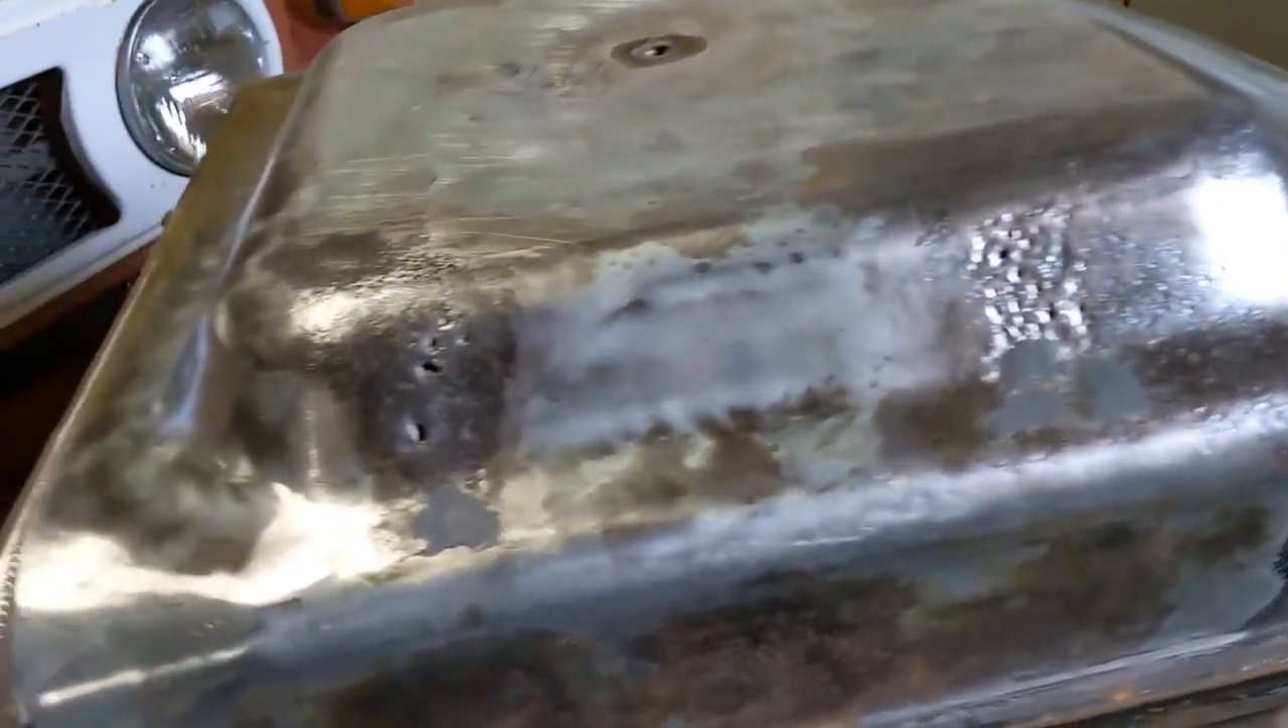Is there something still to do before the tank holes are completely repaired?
Yes.